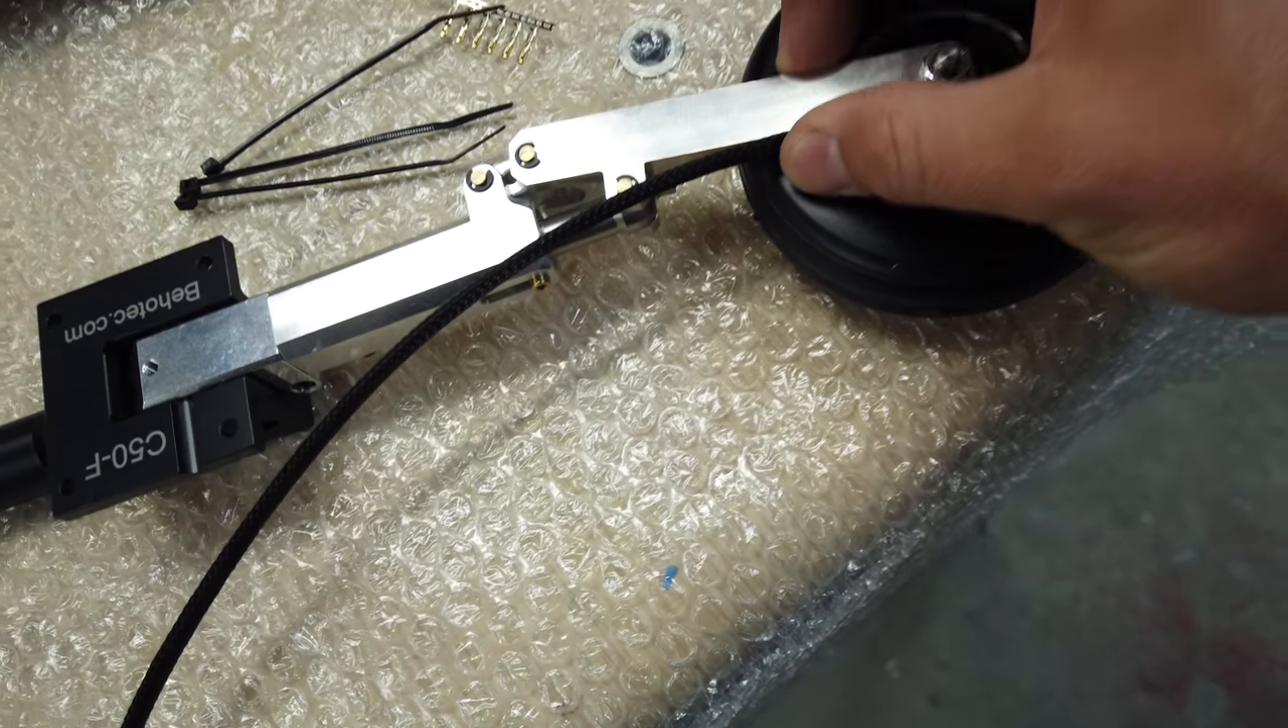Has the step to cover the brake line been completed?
Yes.